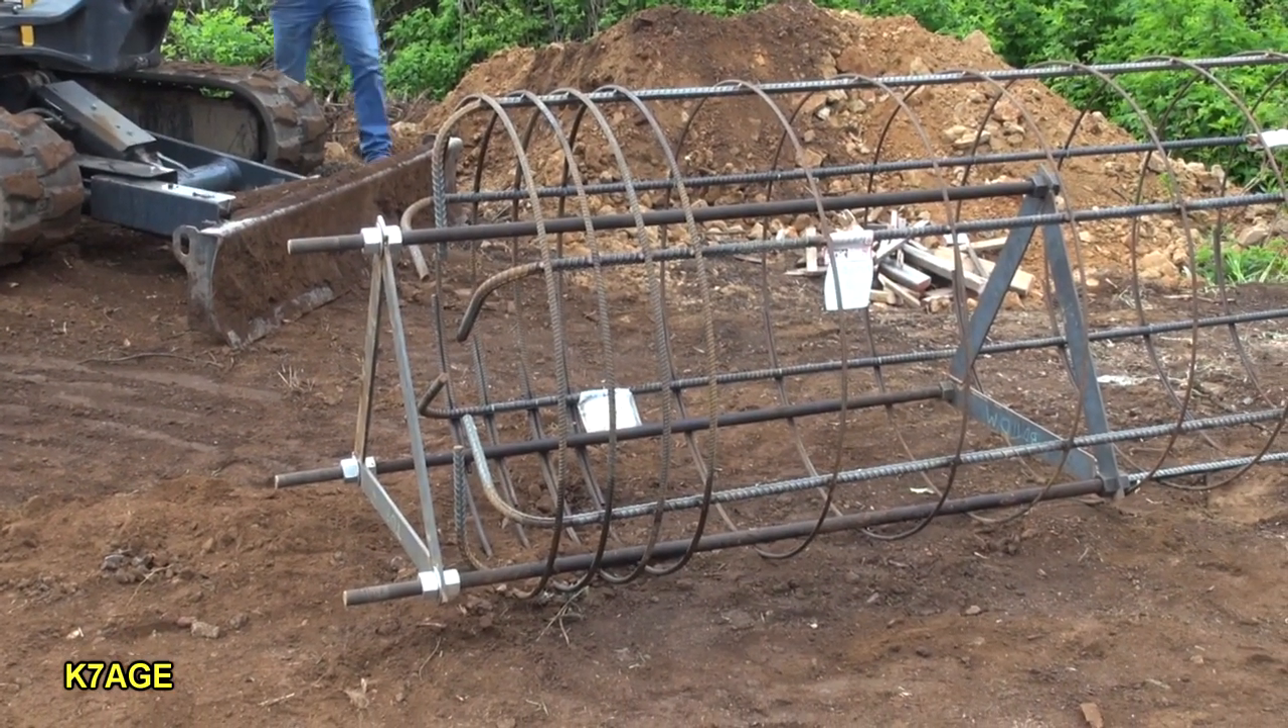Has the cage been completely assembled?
Yes.